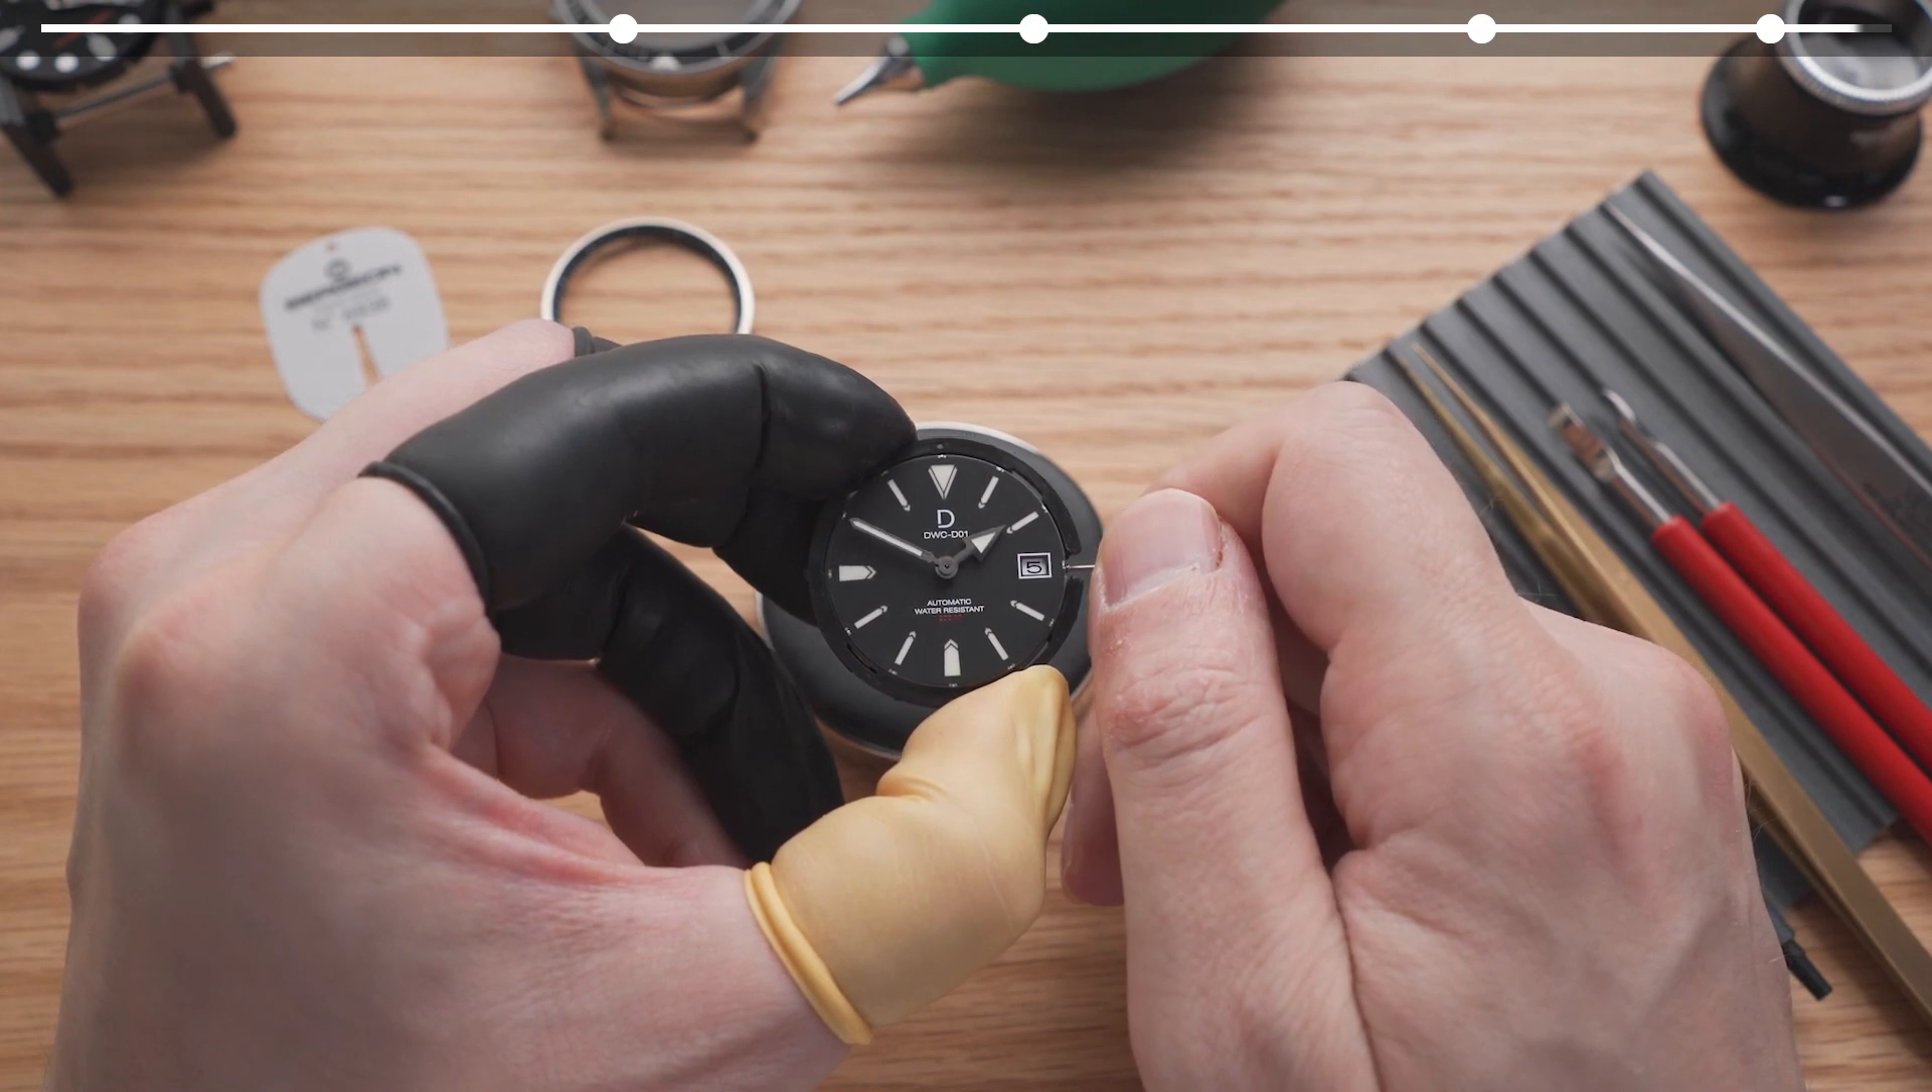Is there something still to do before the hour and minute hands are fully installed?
No.